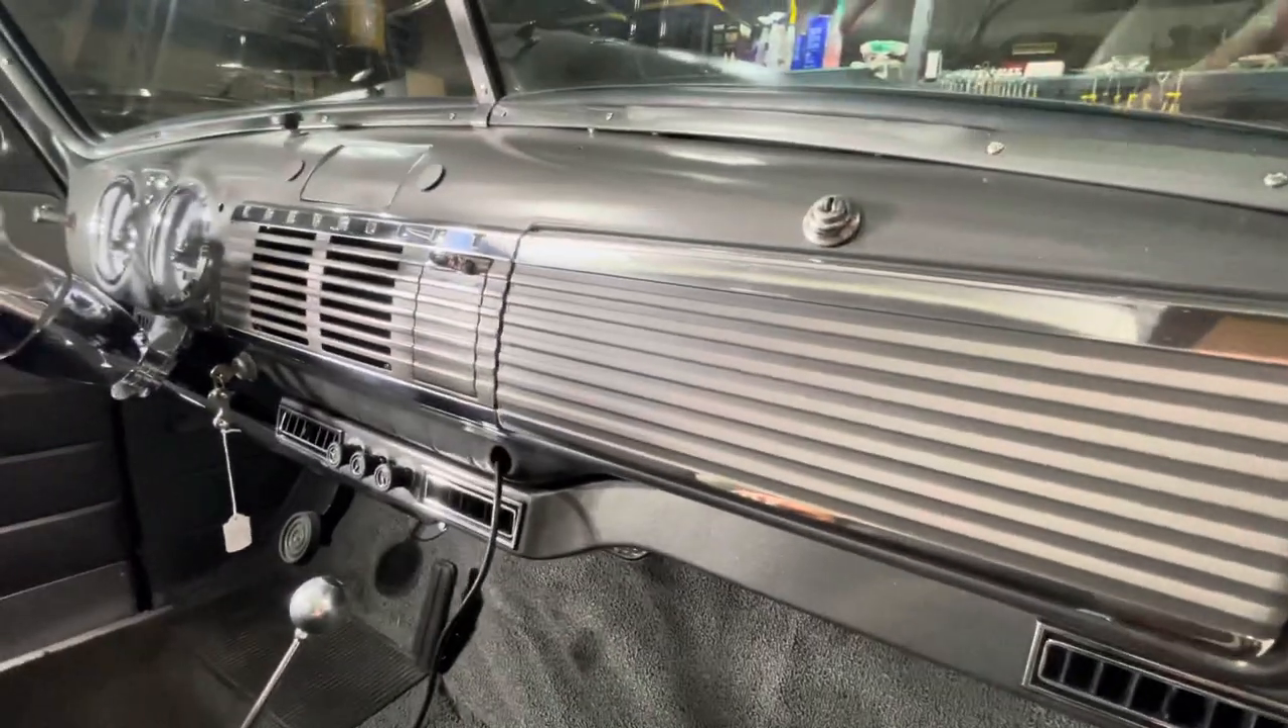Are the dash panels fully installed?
Yes.